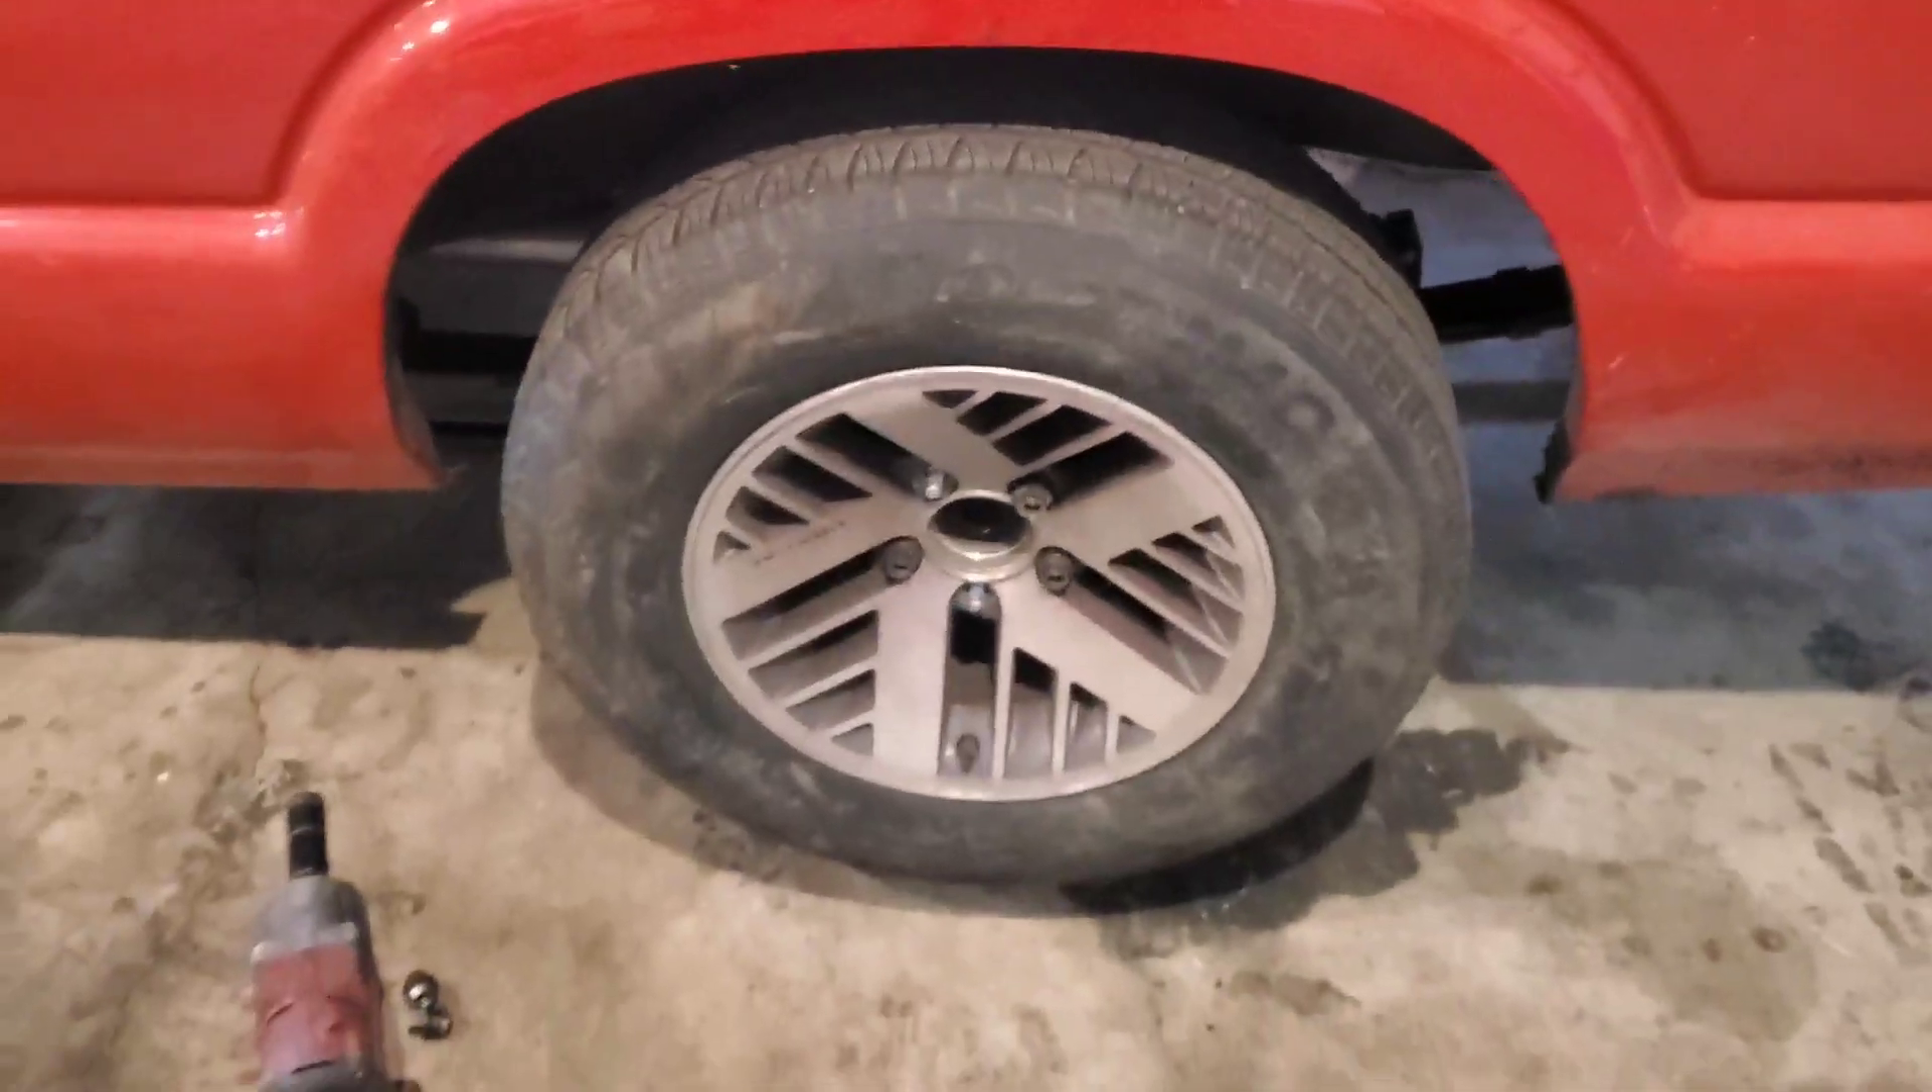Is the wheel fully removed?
No.